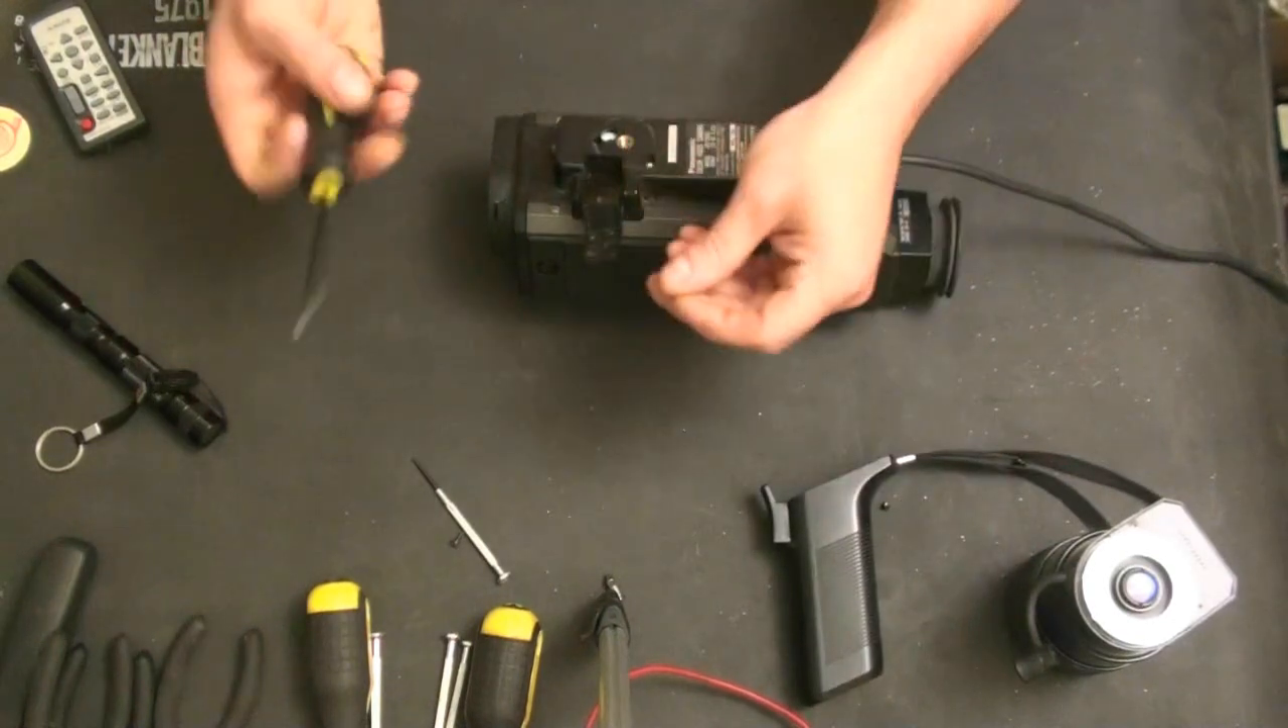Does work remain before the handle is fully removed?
No.